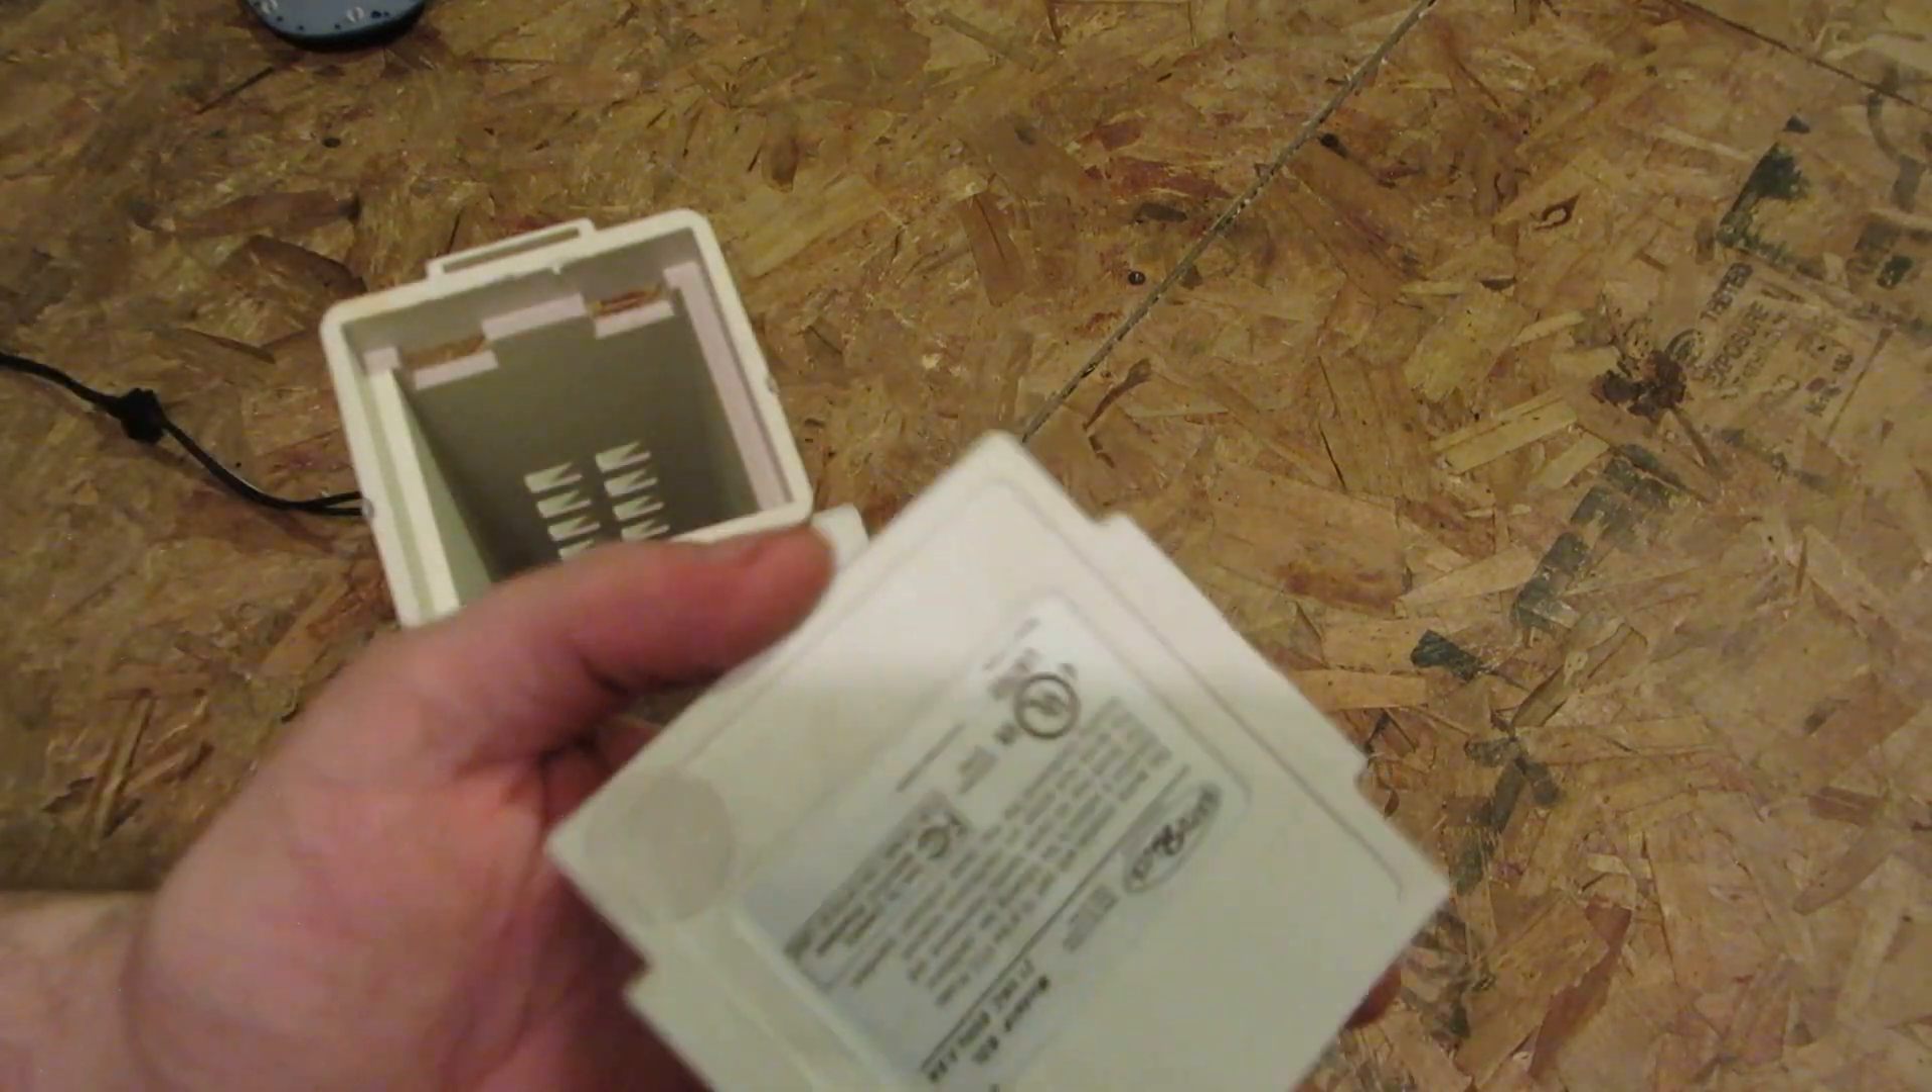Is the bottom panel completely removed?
Yes.